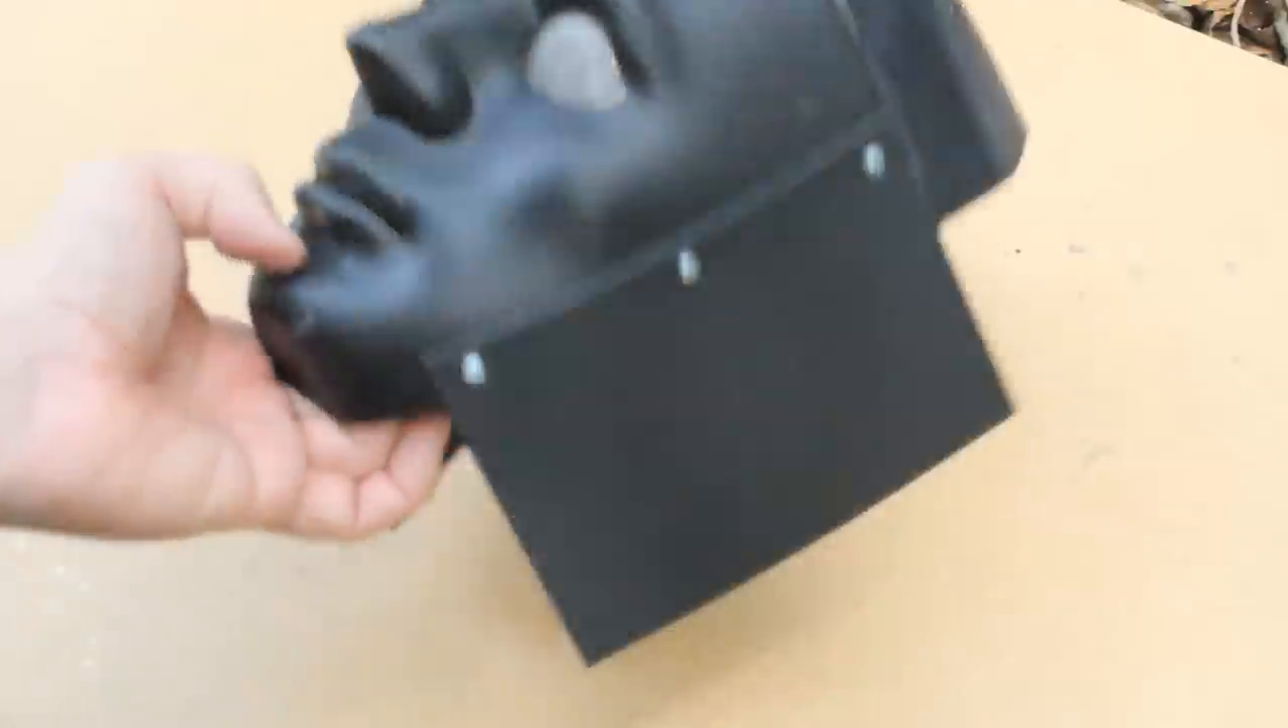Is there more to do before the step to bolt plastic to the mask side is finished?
No.